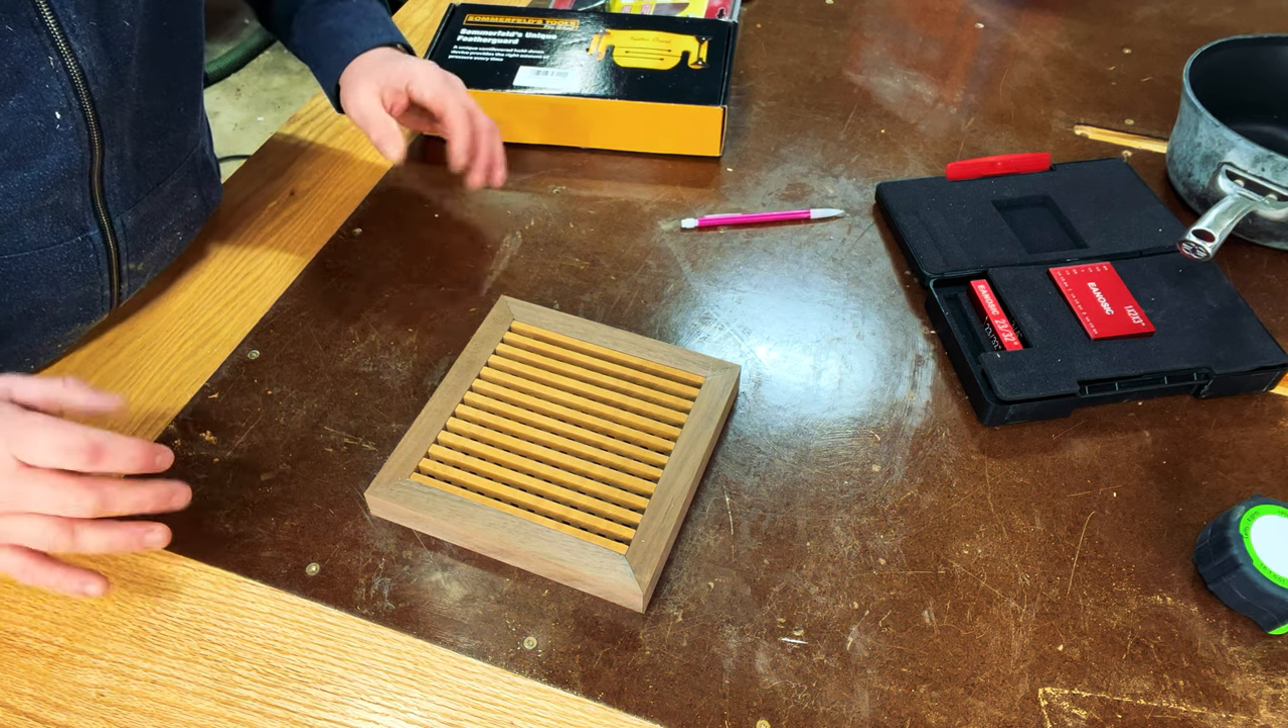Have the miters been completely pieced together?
Yes.